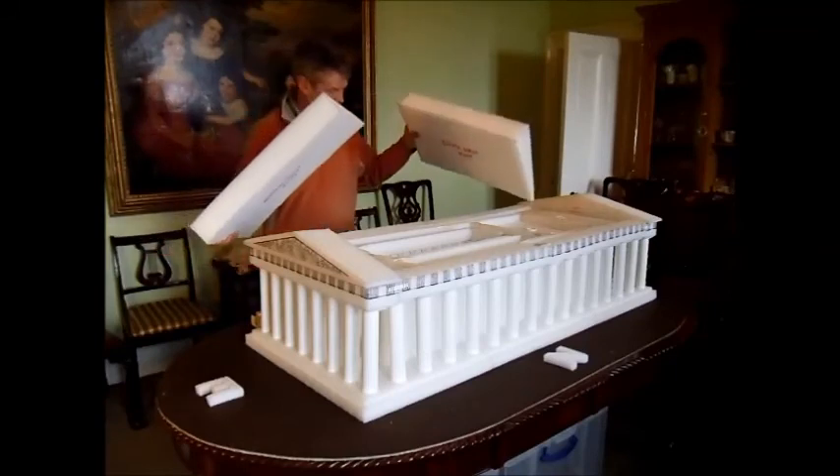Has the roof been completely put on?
No.